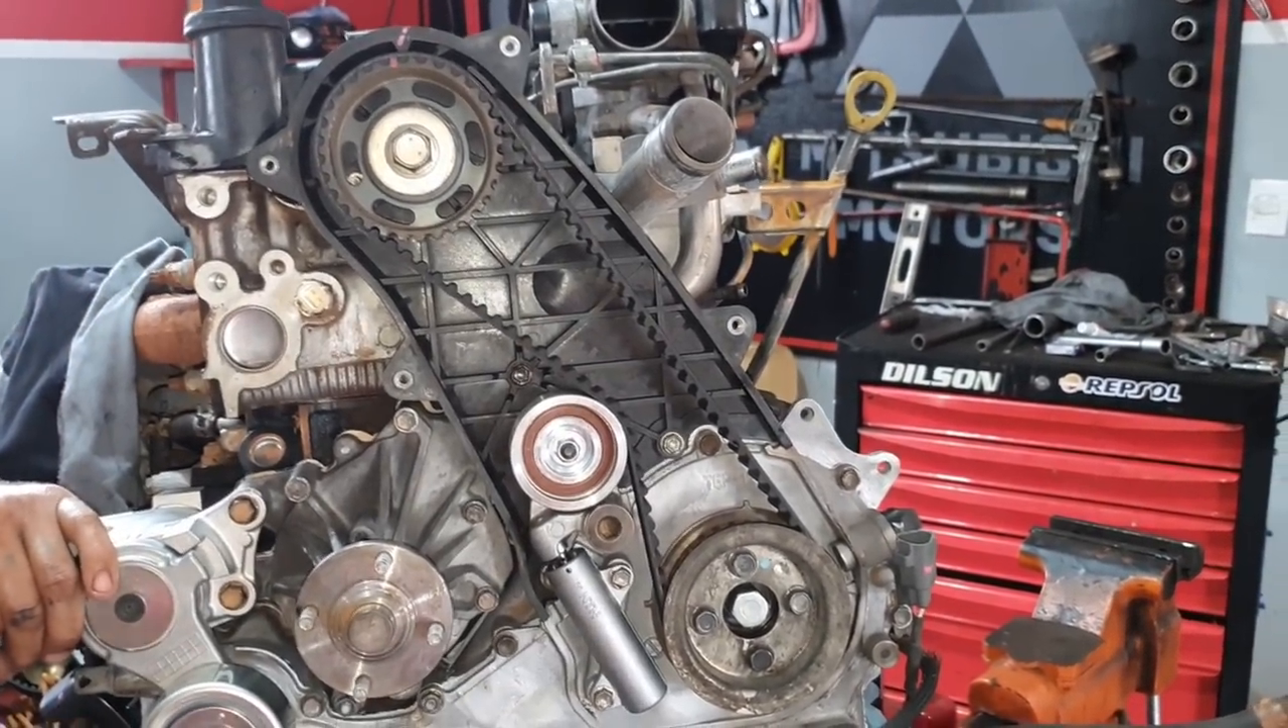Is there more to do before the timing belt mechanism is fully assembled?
No.